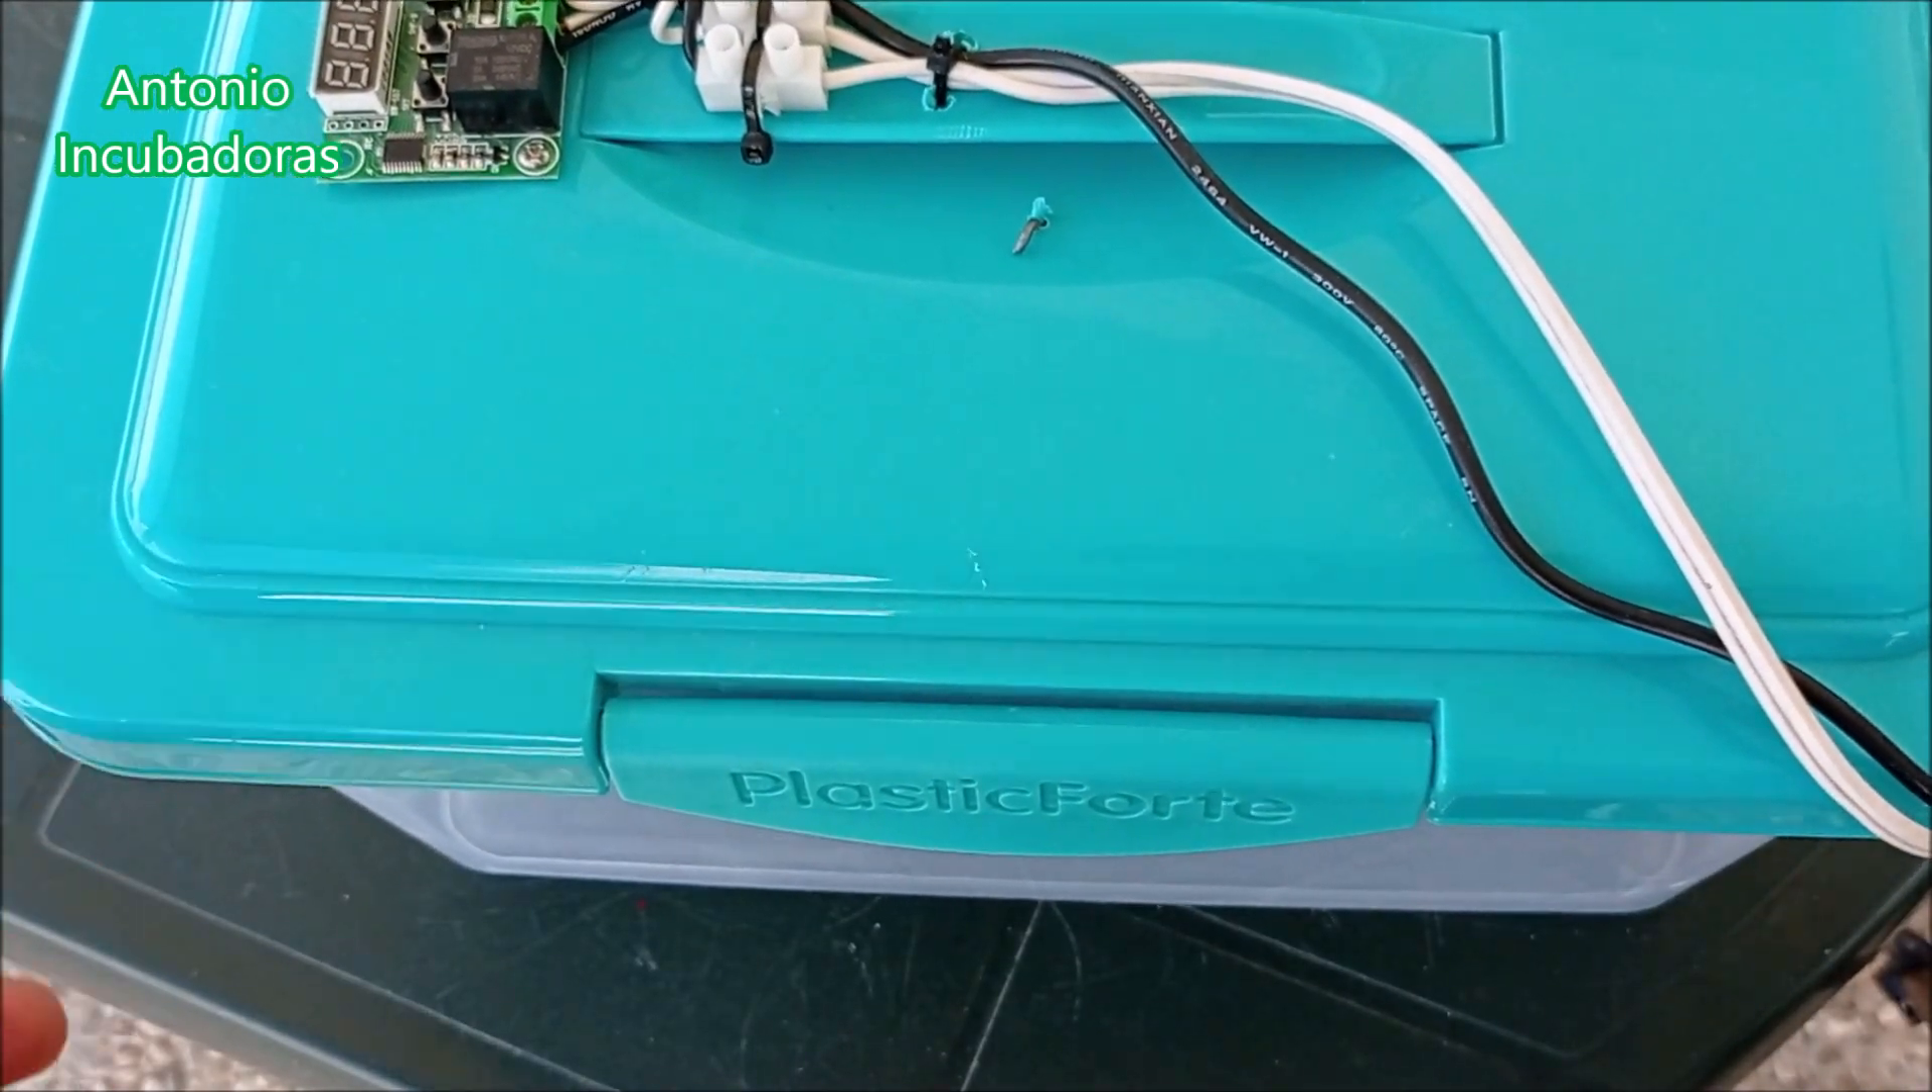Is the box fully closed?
Yes.